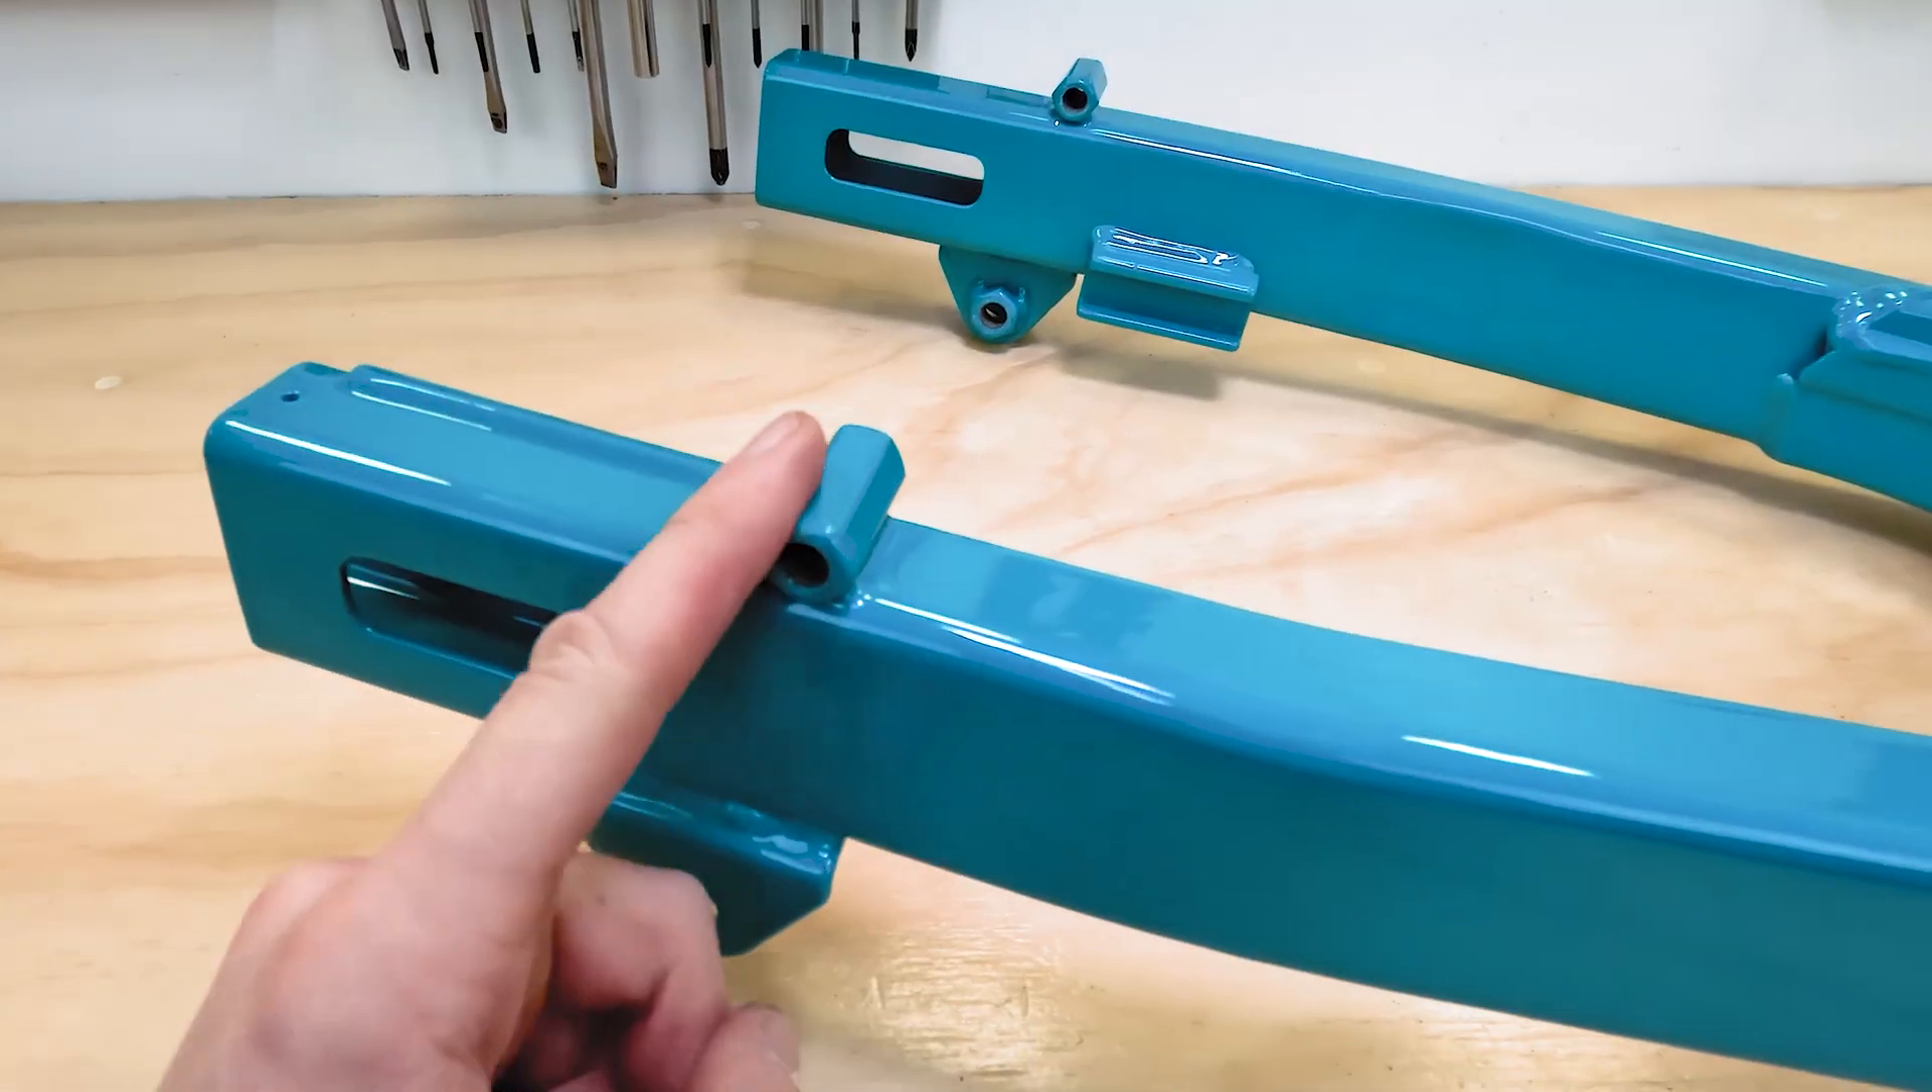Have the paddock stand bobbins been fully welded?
Yes.